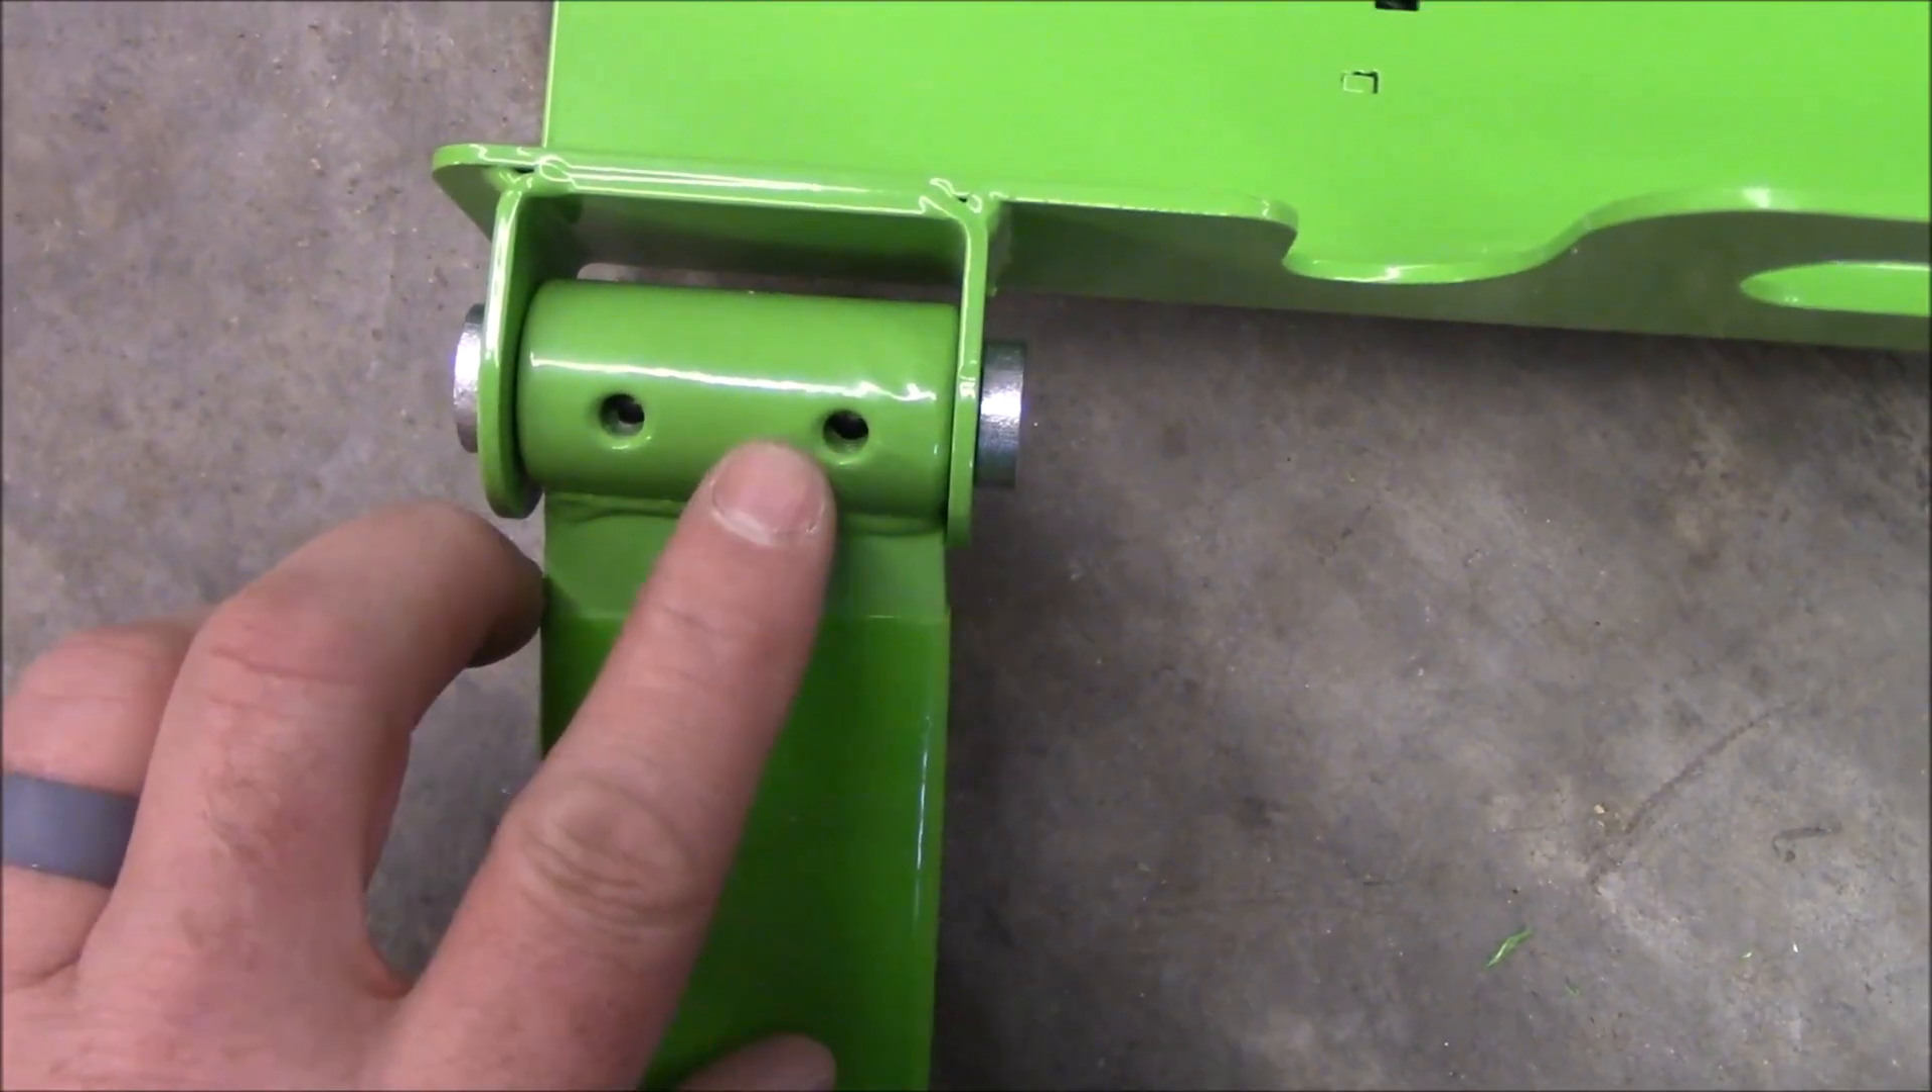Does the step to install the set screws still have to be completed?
Yes.